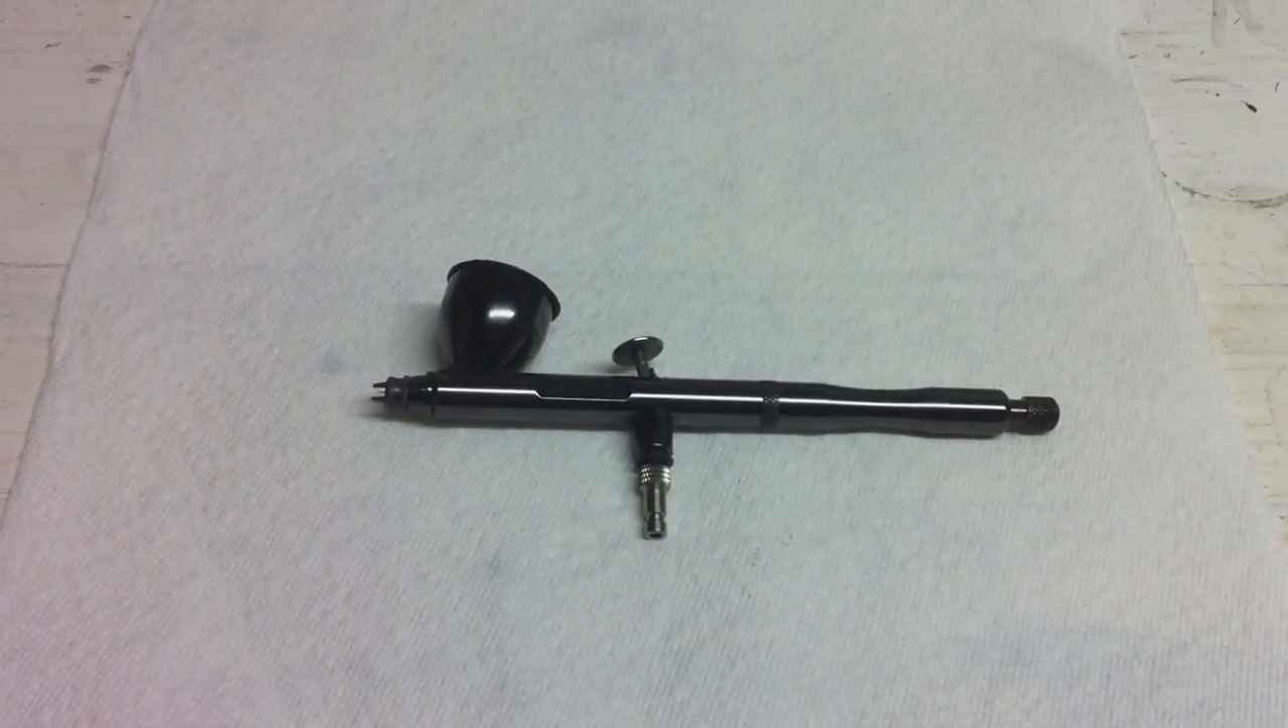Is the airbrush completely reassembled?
Yes.